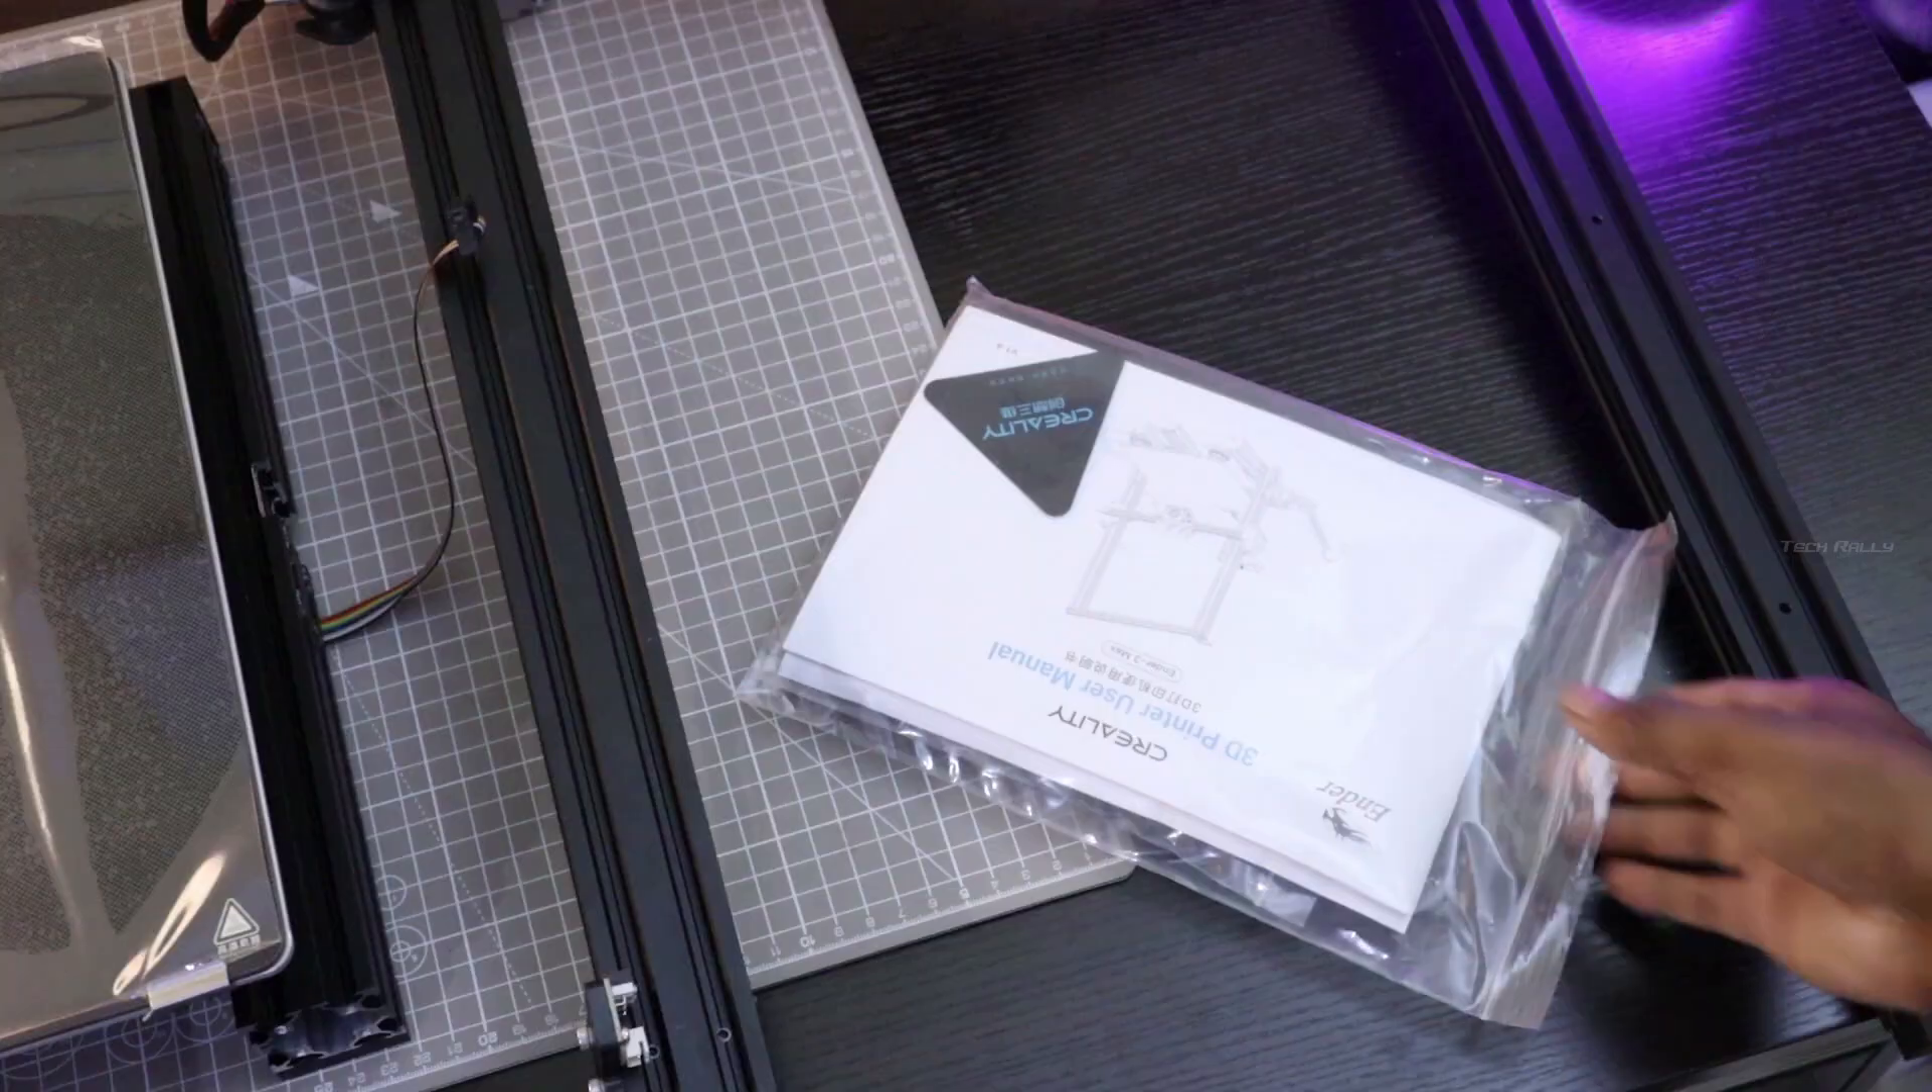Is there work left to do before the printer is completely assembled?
Yes.